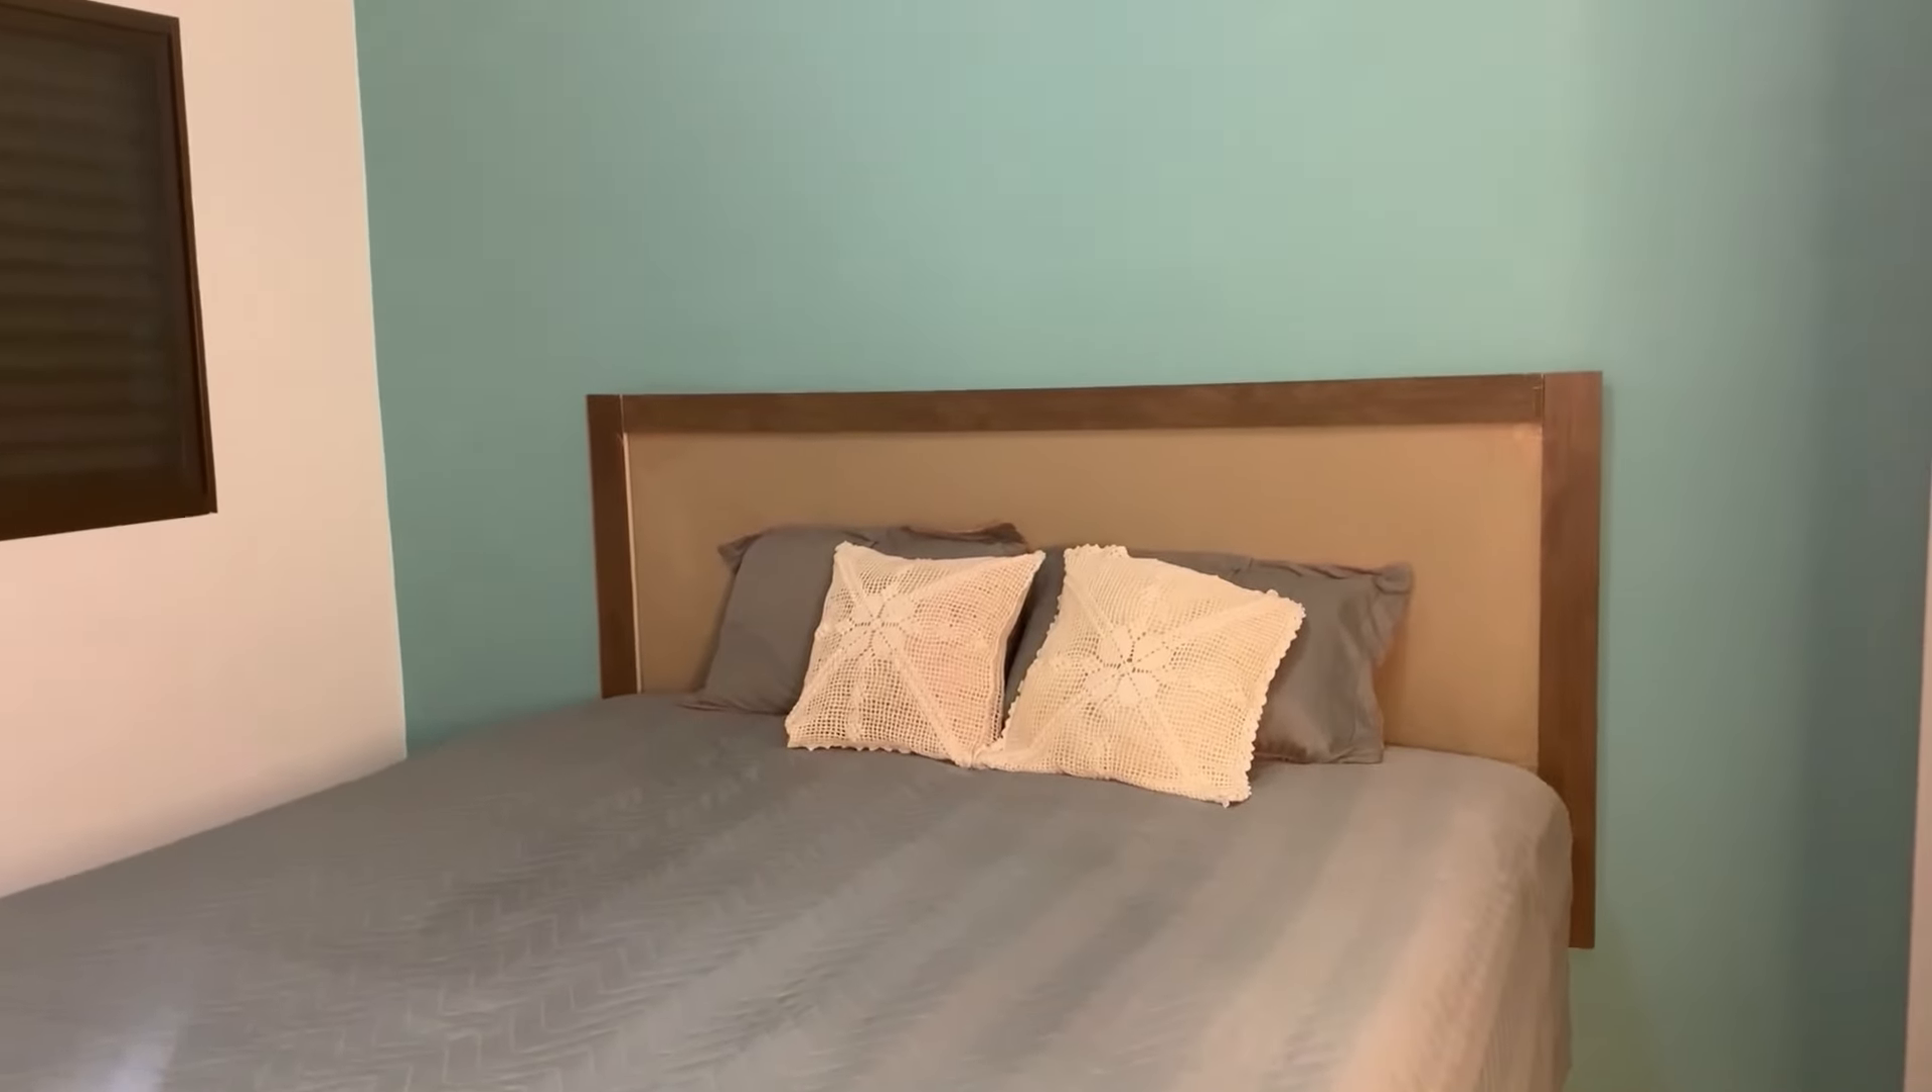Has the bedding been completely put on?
Yes.